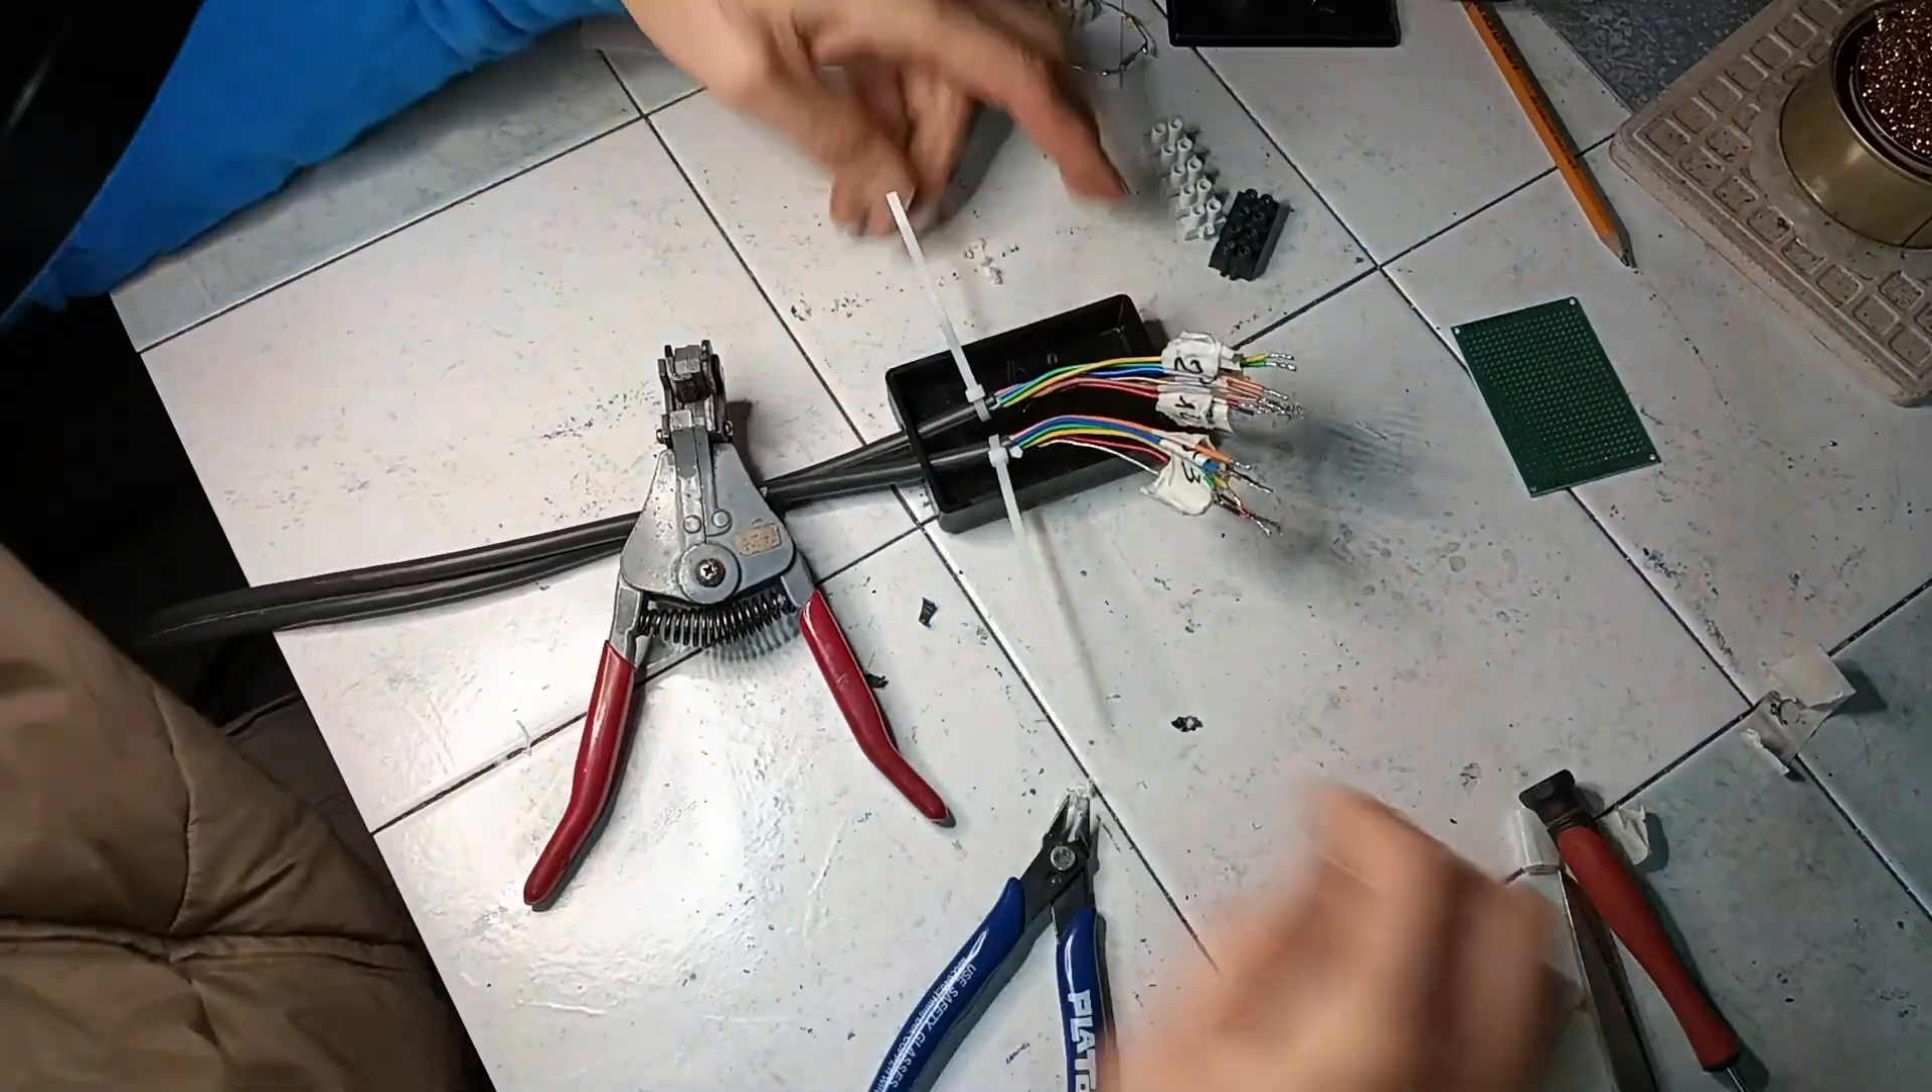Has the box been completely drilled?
Yes.